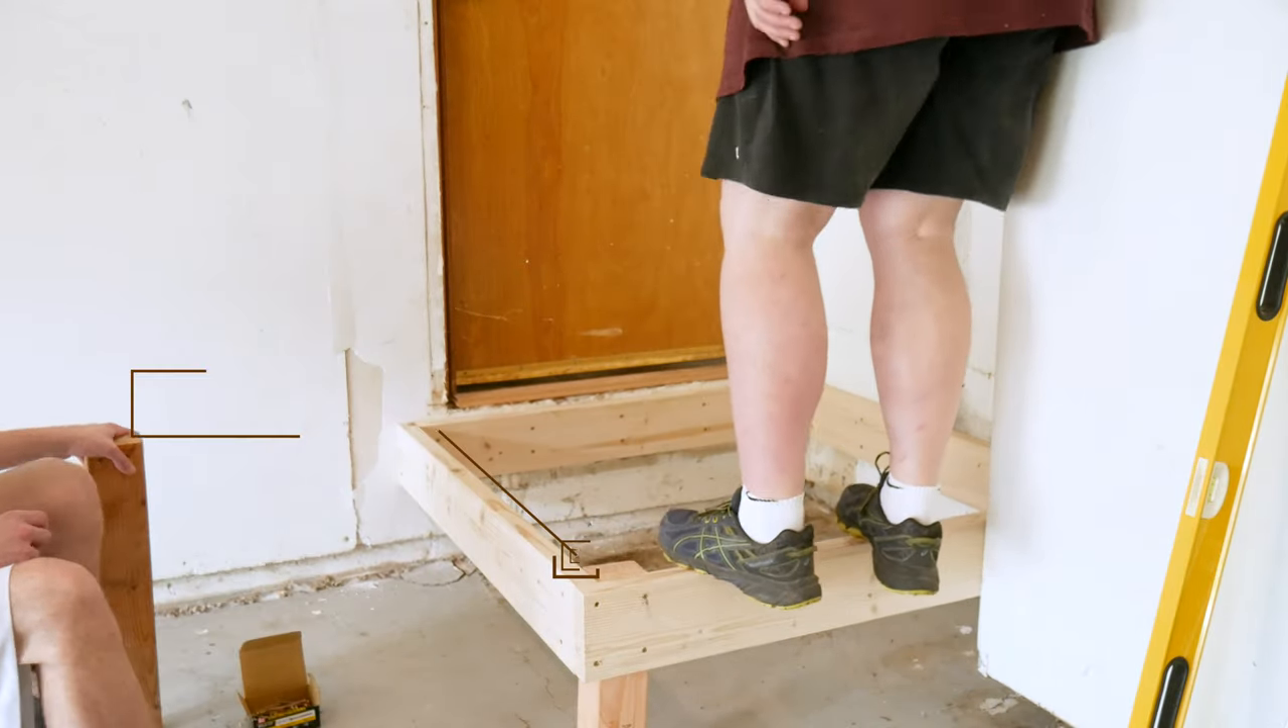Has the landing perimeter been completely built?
Yes.